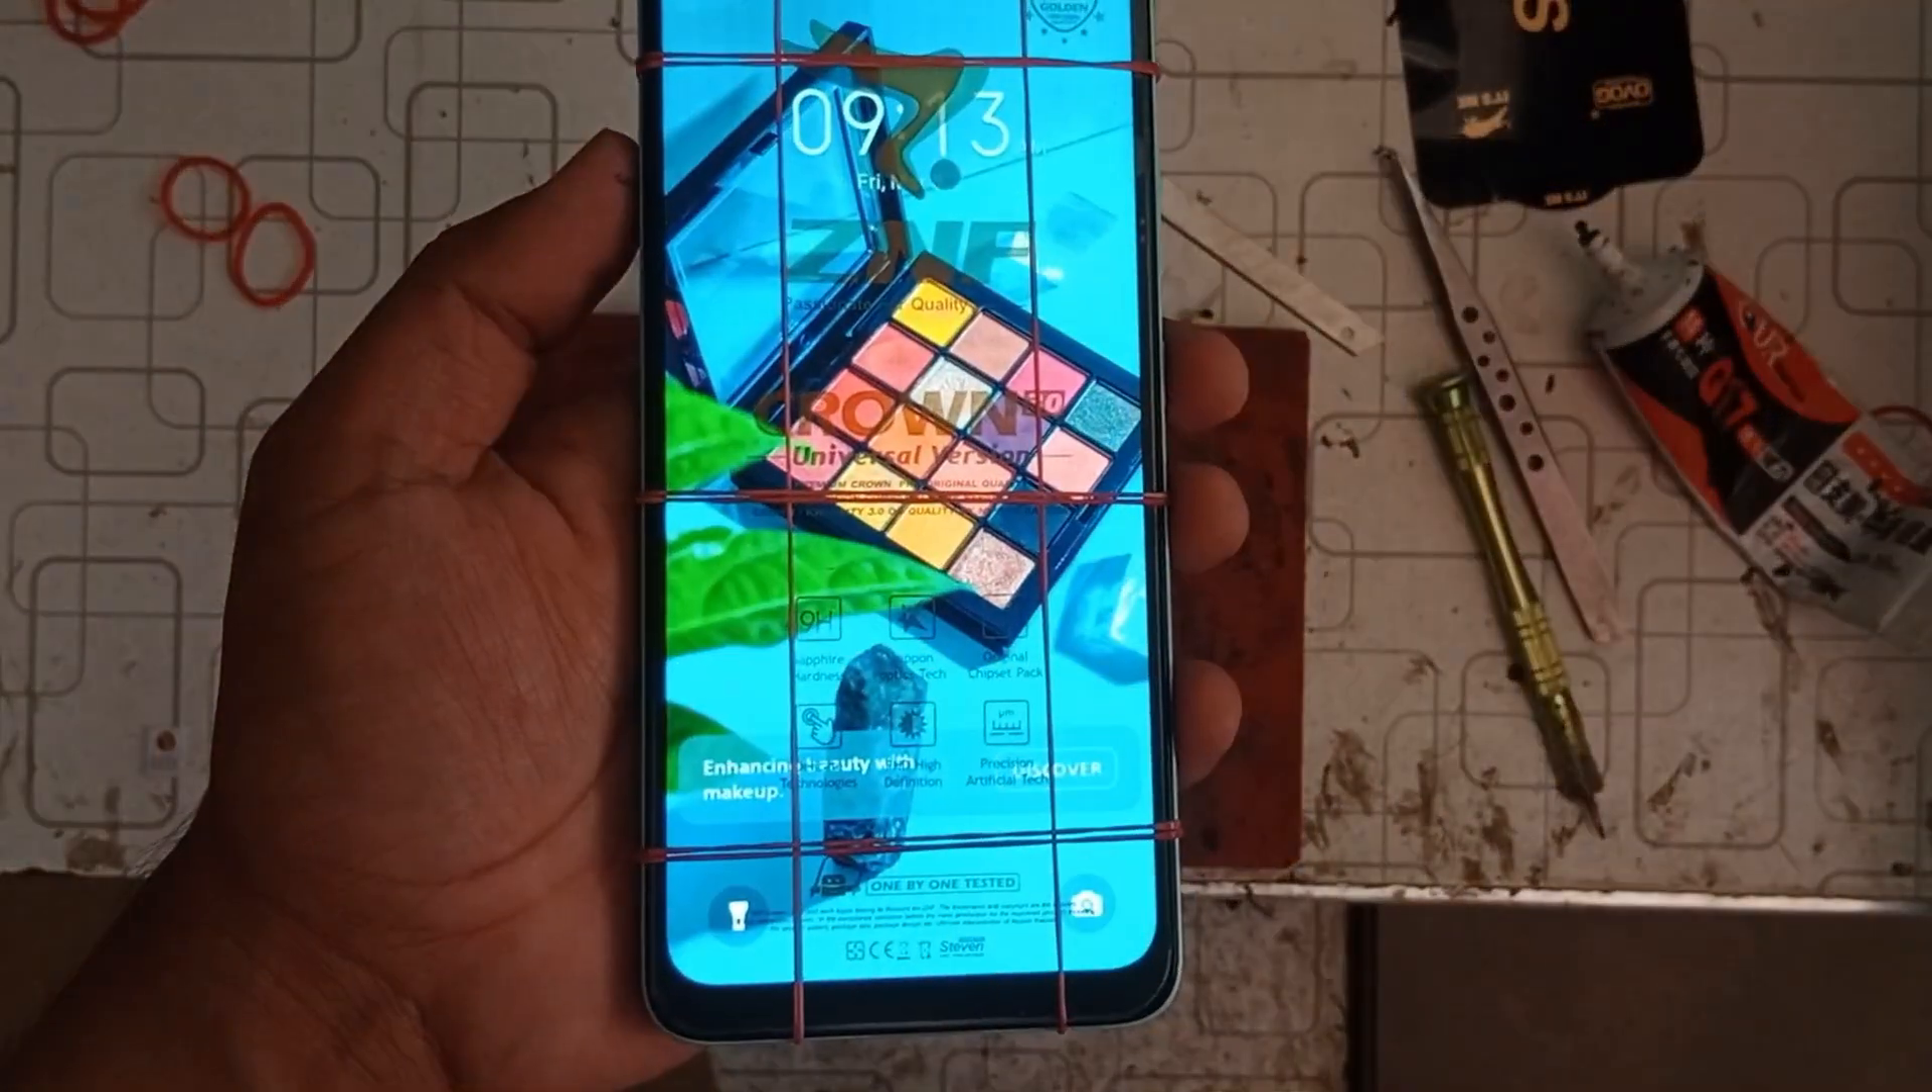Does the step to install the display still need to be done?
No.